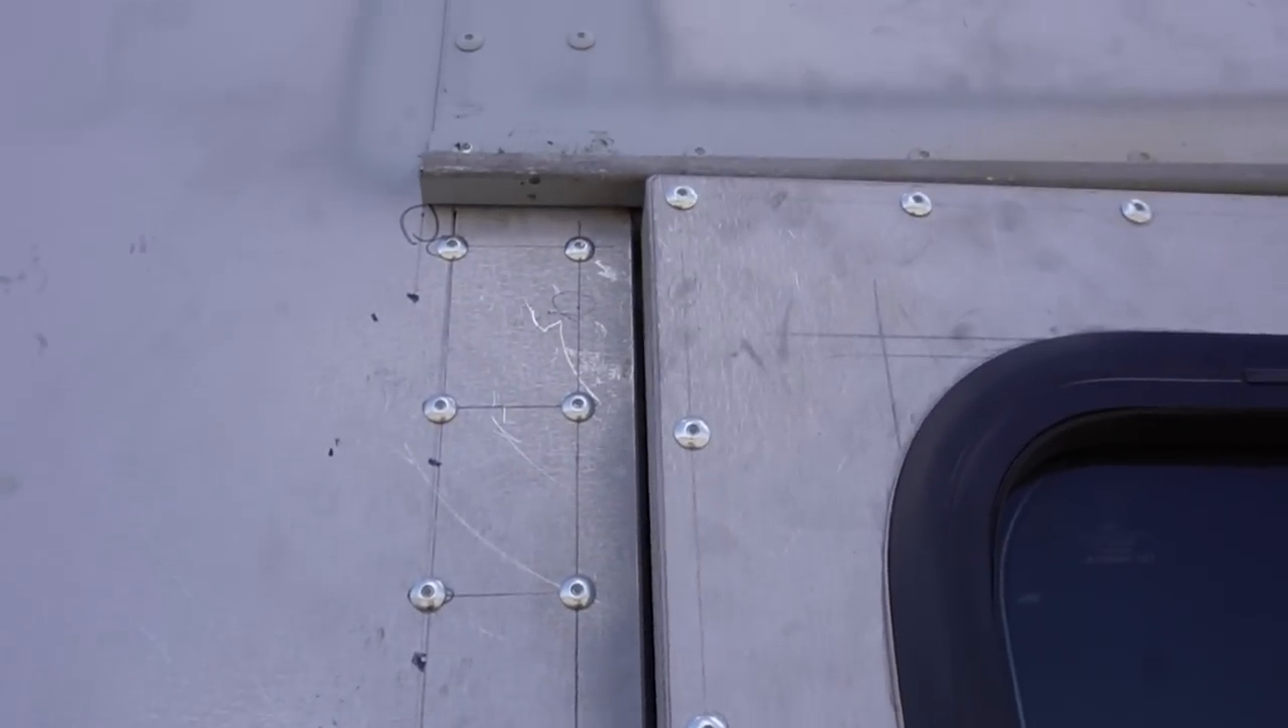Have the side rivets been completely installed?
Yes.